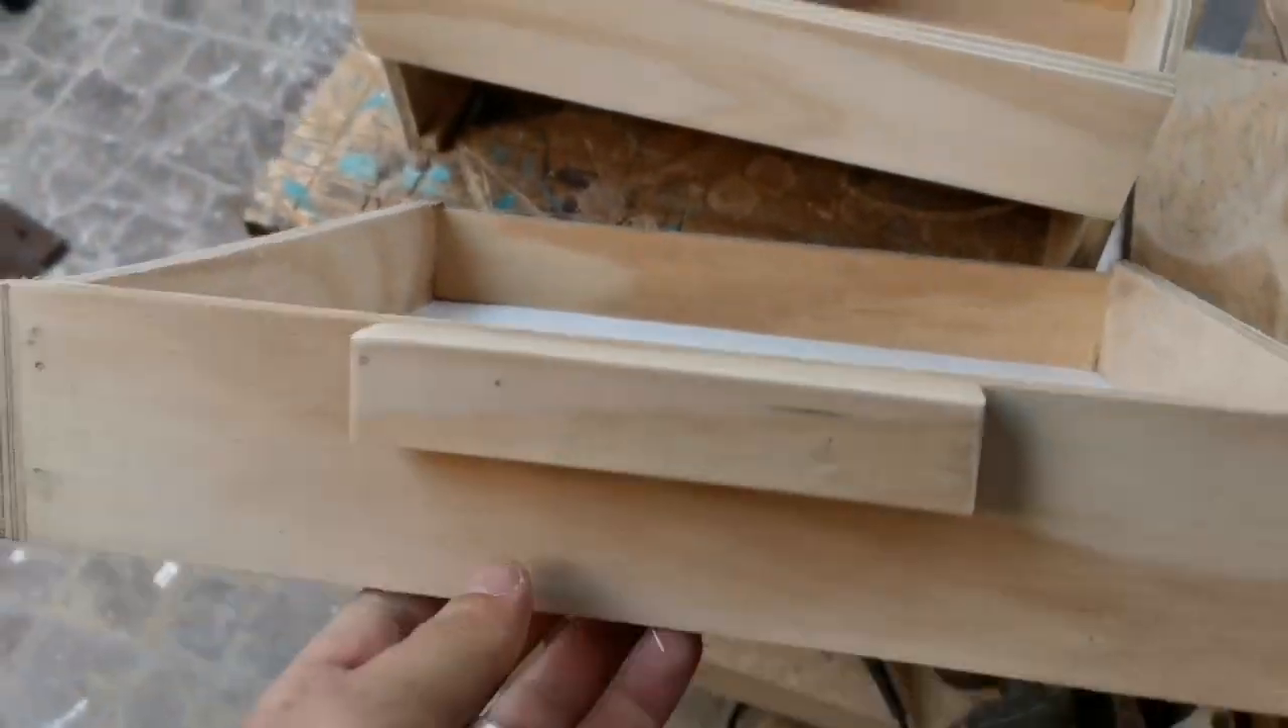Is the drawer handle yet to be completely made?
No.